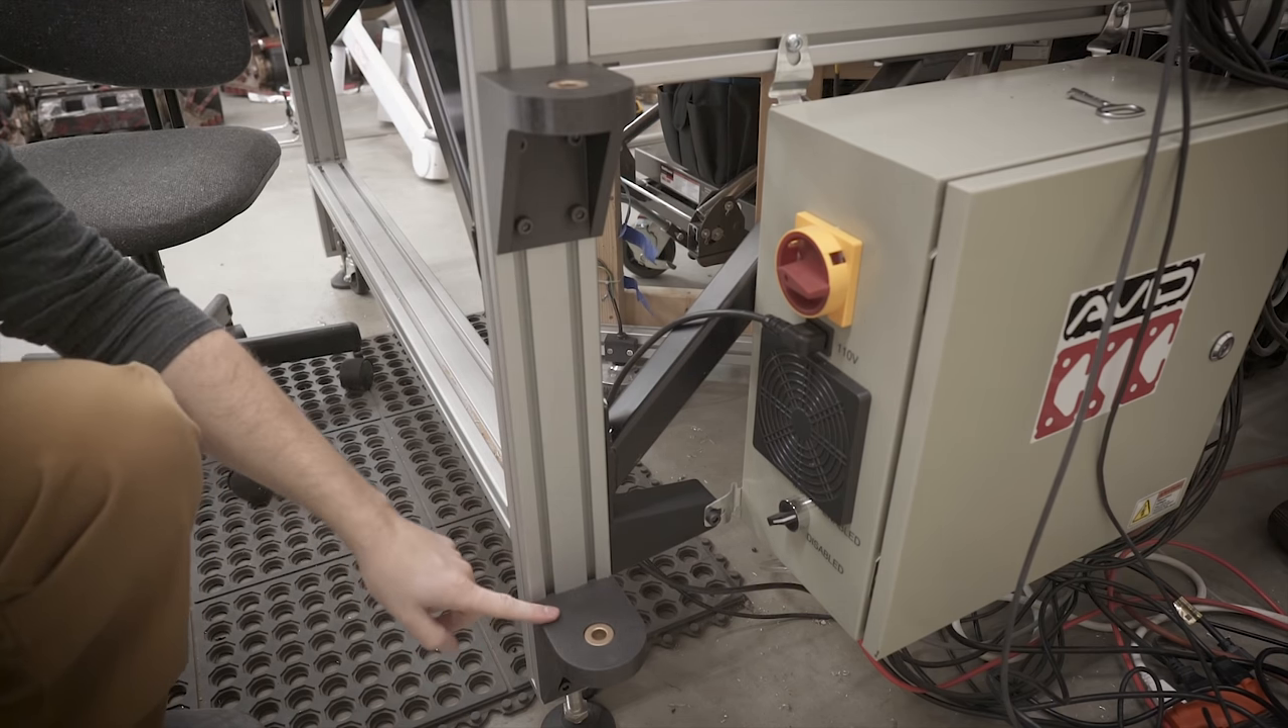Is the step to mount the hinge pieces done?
Yes.